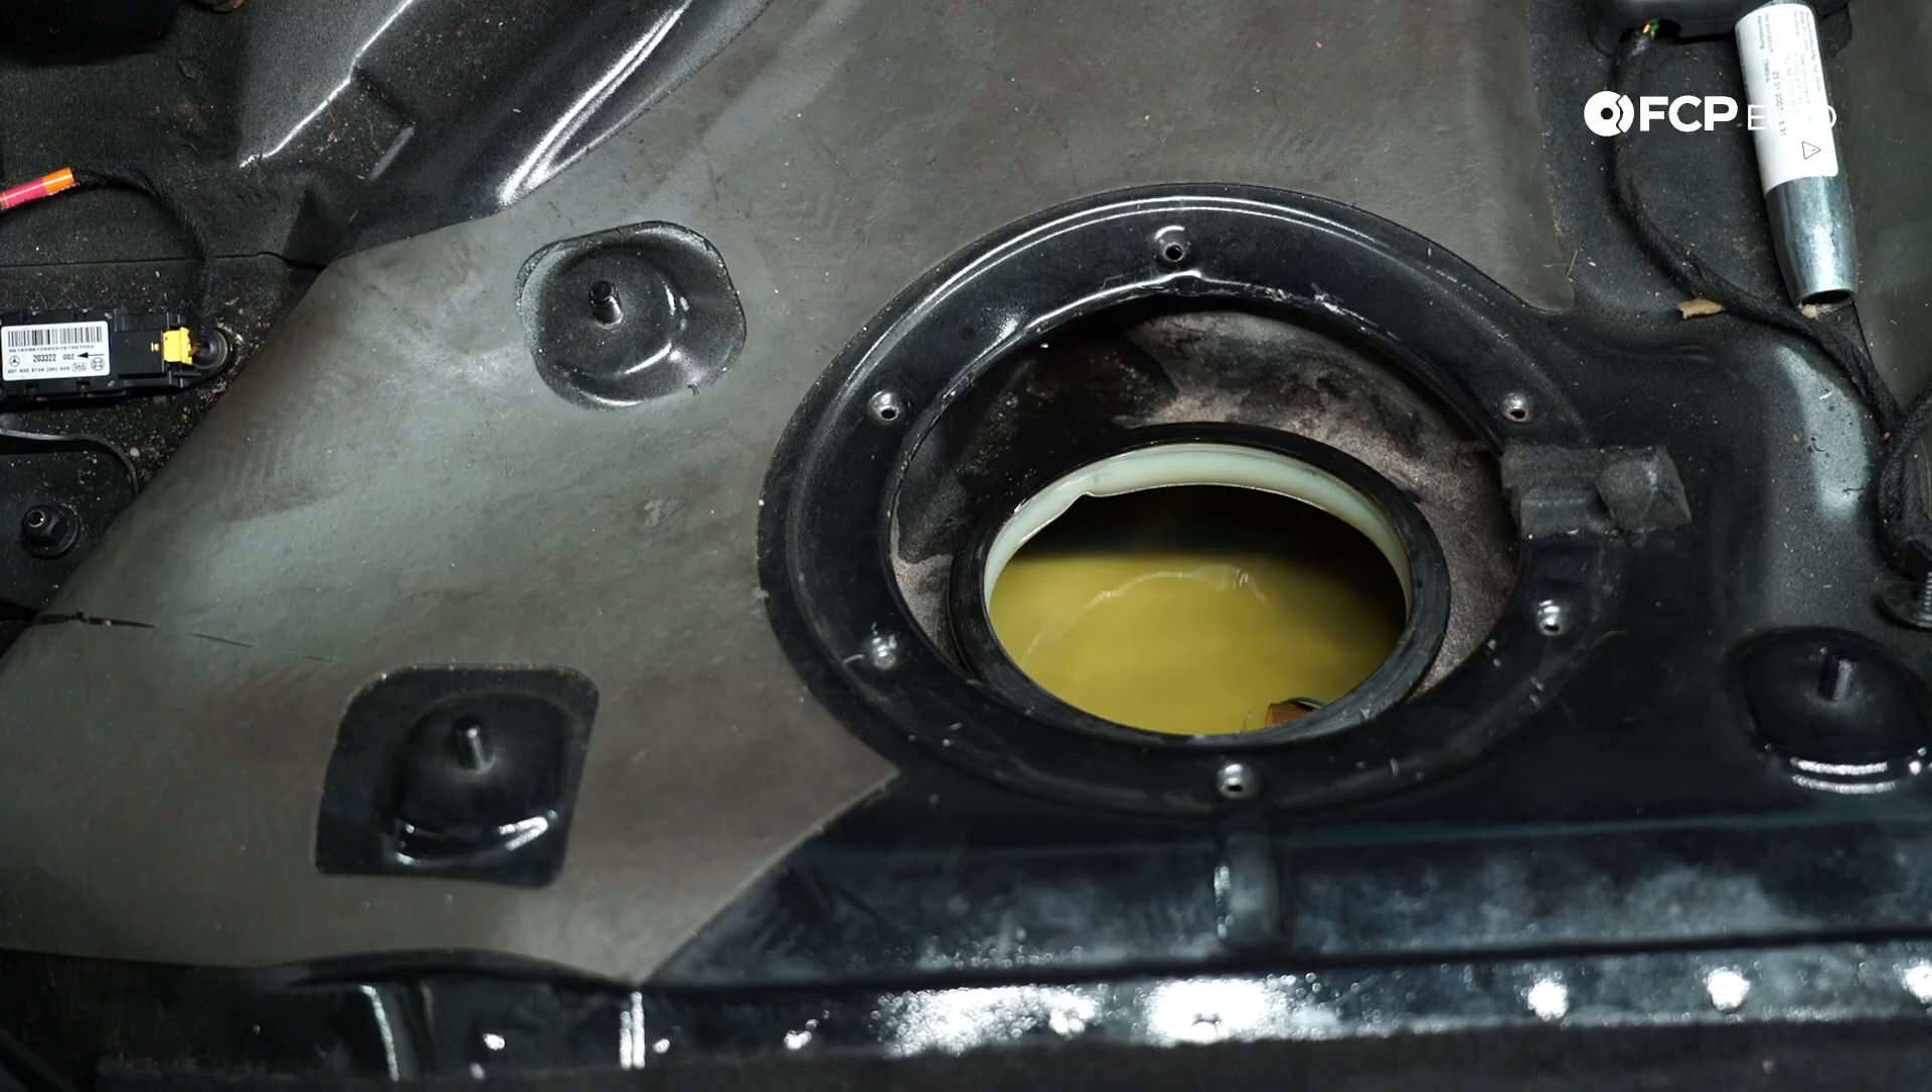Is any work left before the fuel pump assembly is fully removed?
No.